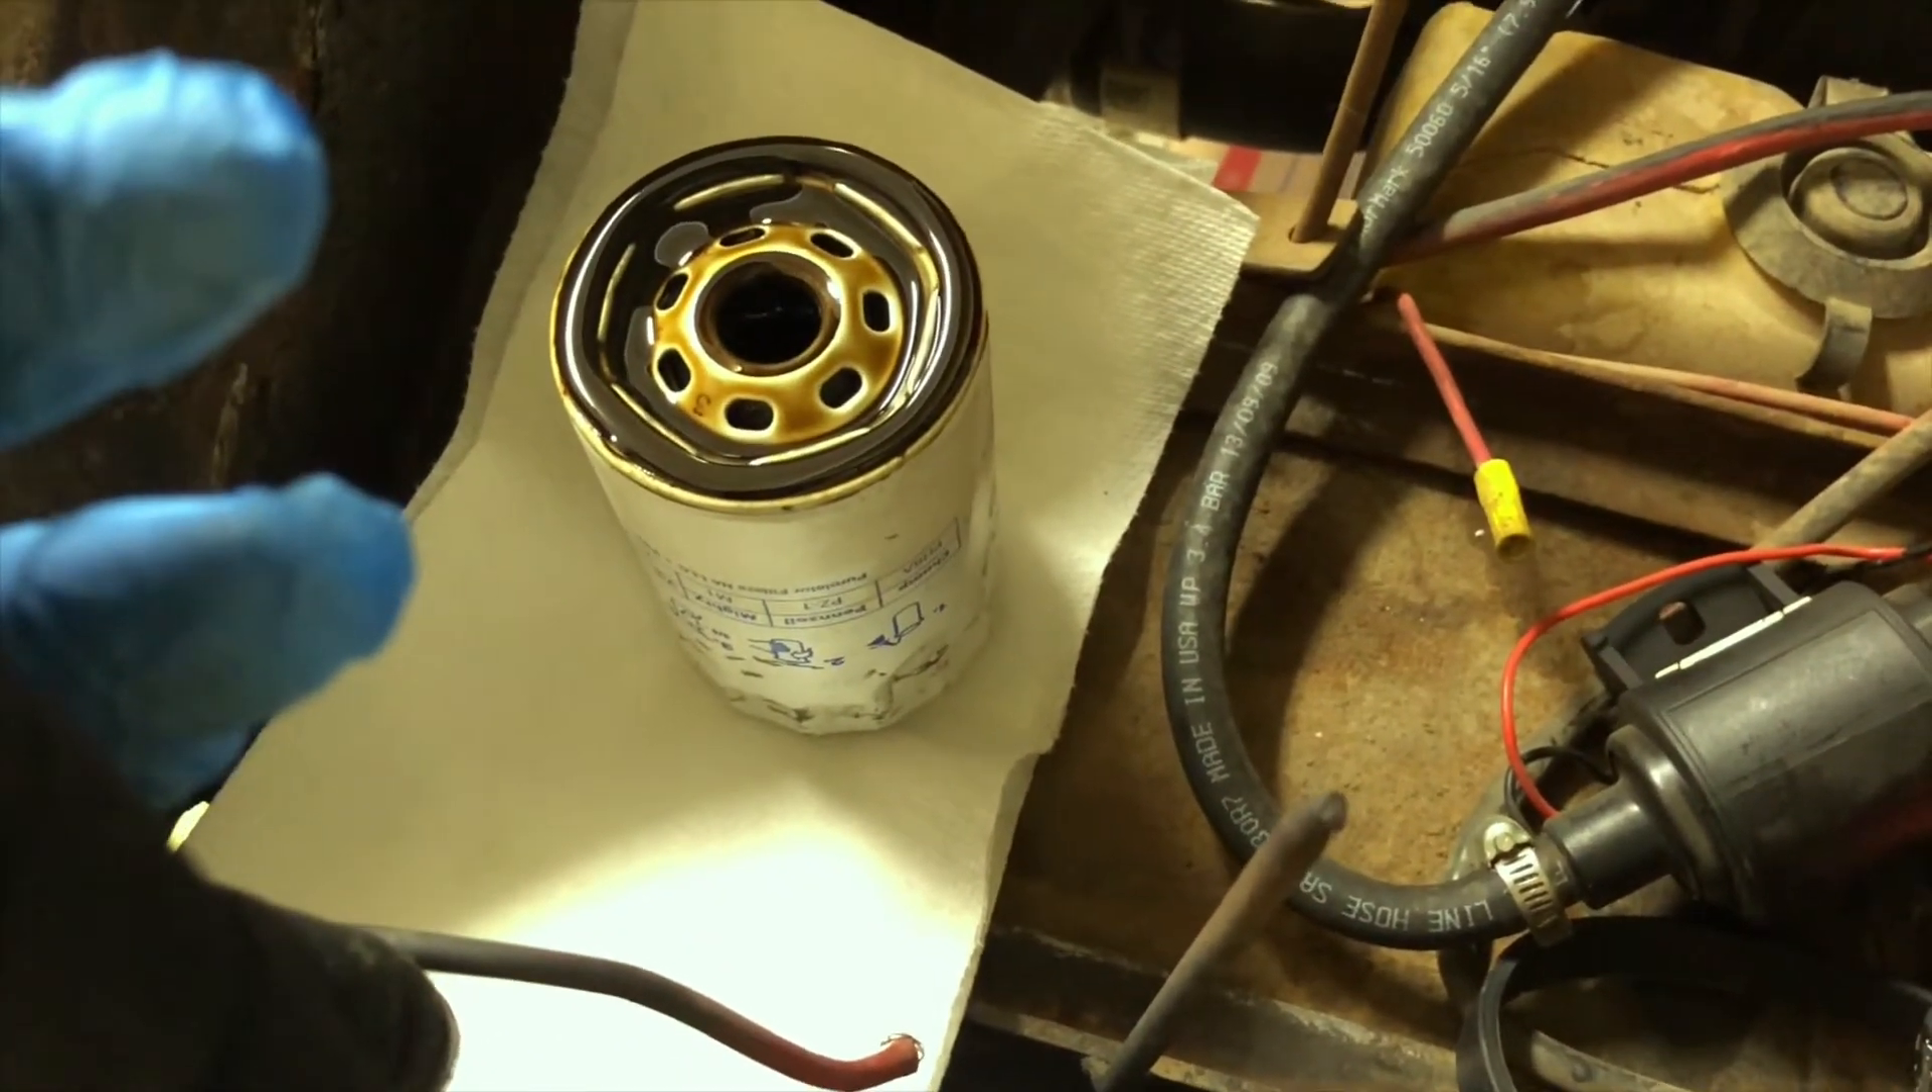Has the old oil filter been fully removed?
Yes.